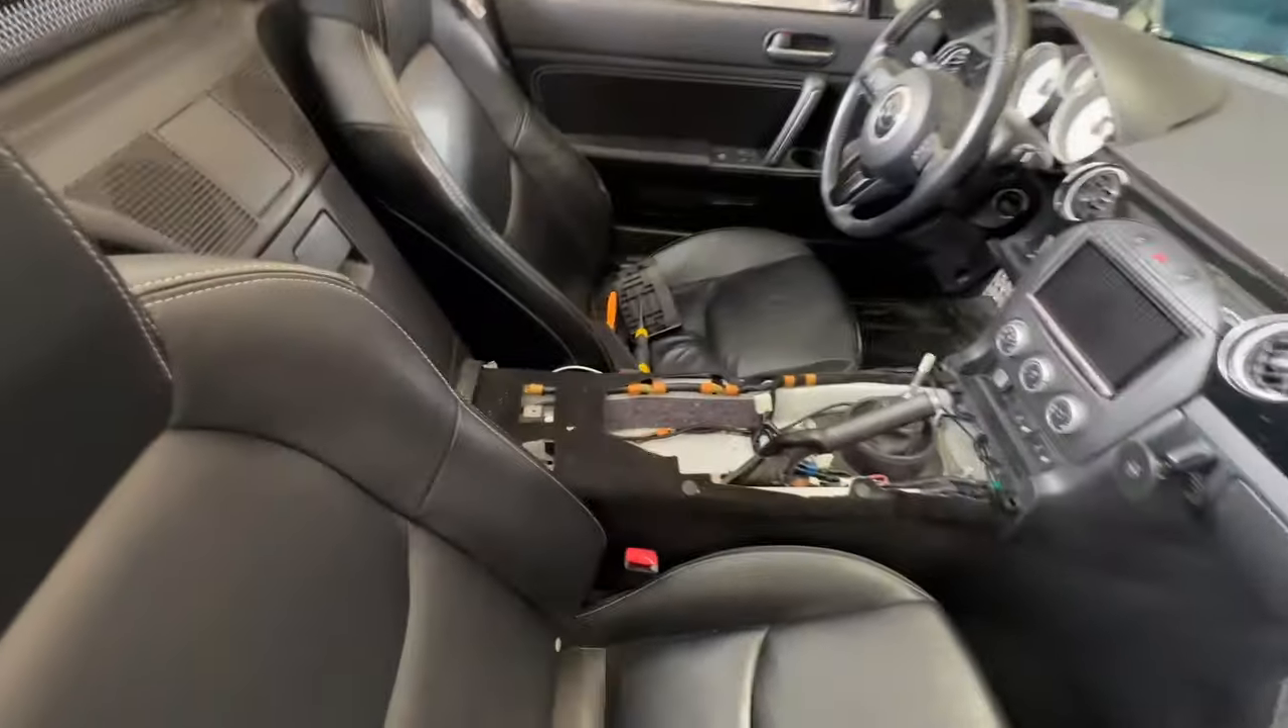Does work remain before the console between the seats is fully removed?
No.